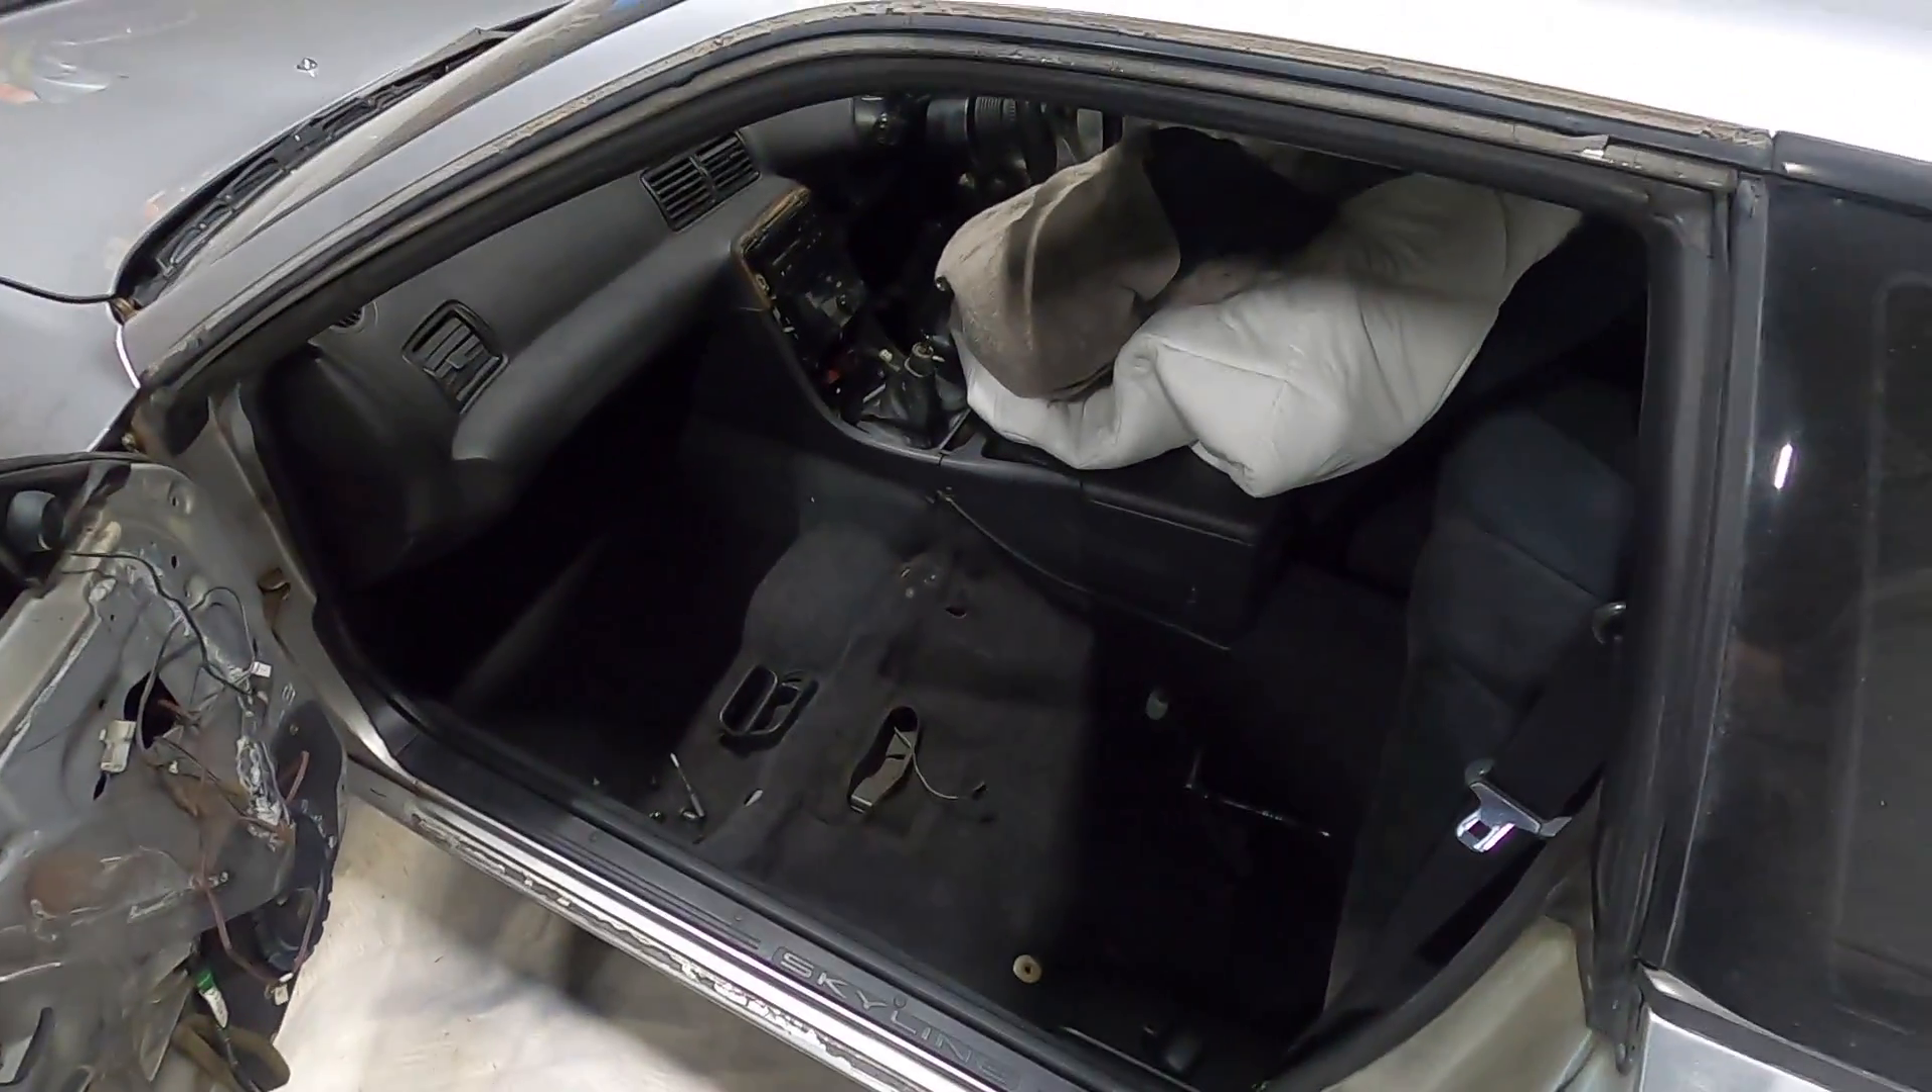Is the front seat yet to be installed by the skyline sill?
Yes.